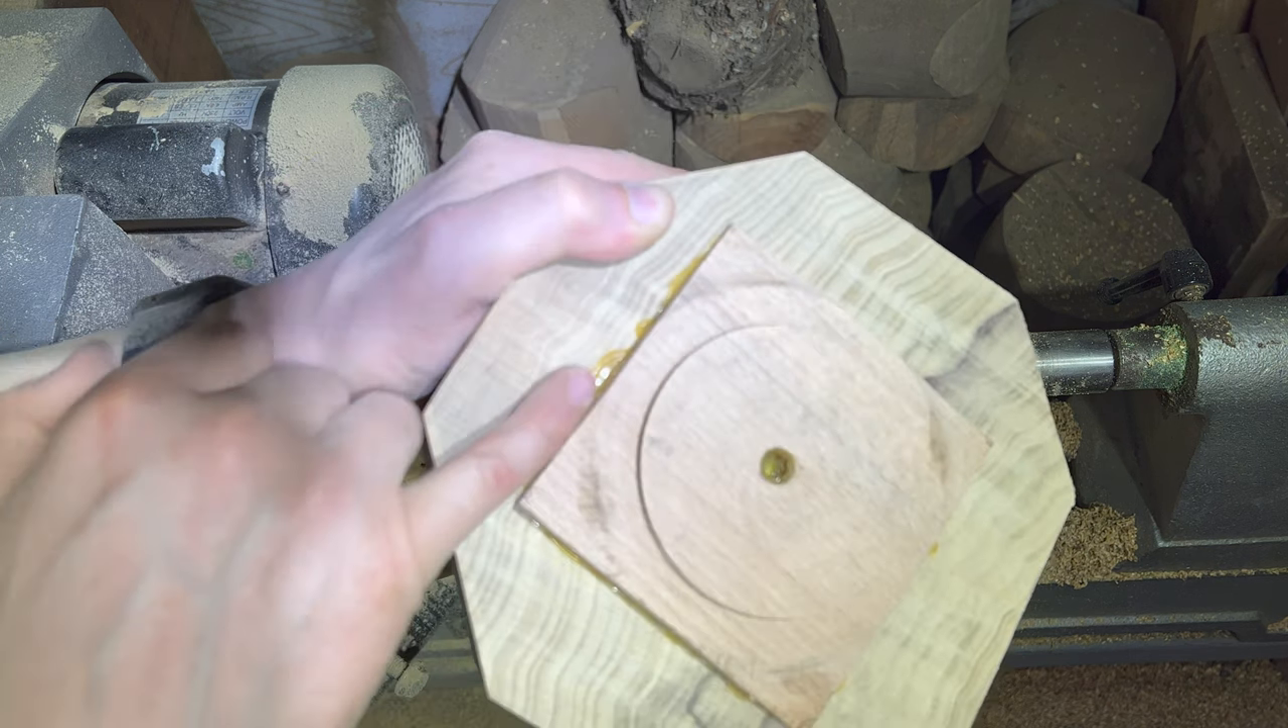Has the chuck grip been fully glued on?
Yes.